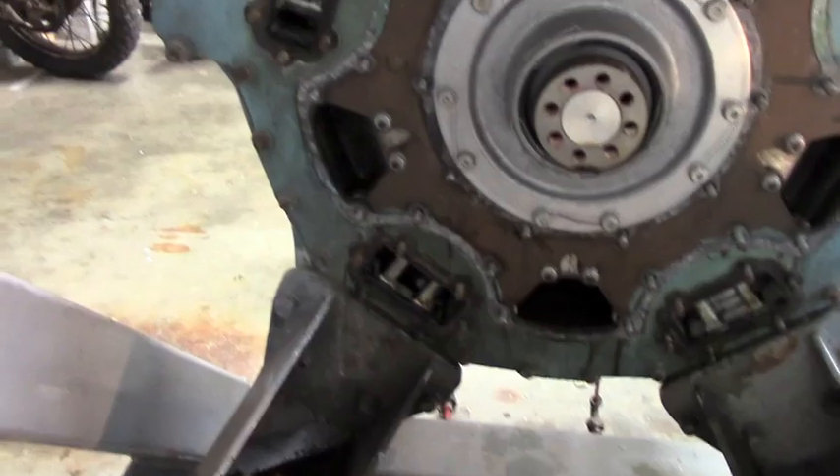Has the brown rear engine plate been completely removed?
No.